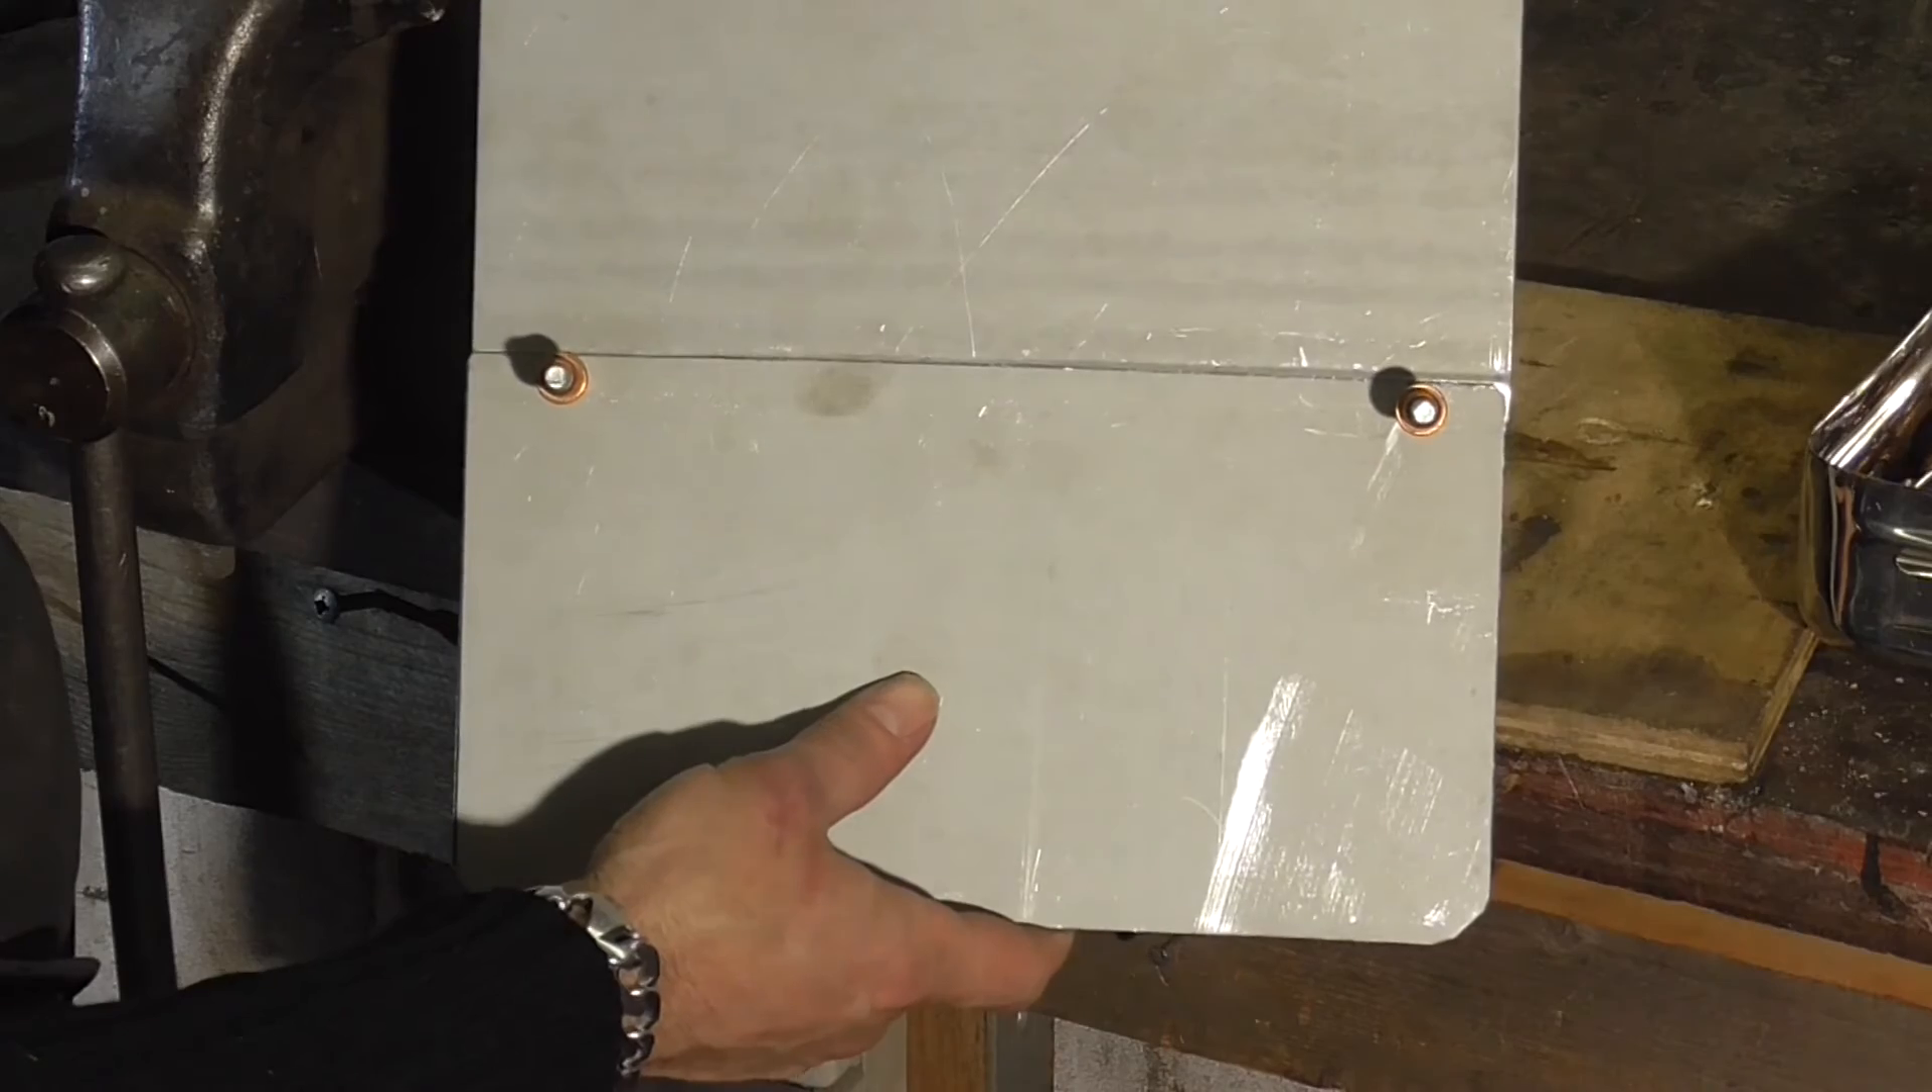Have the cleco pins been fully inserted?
Yes.